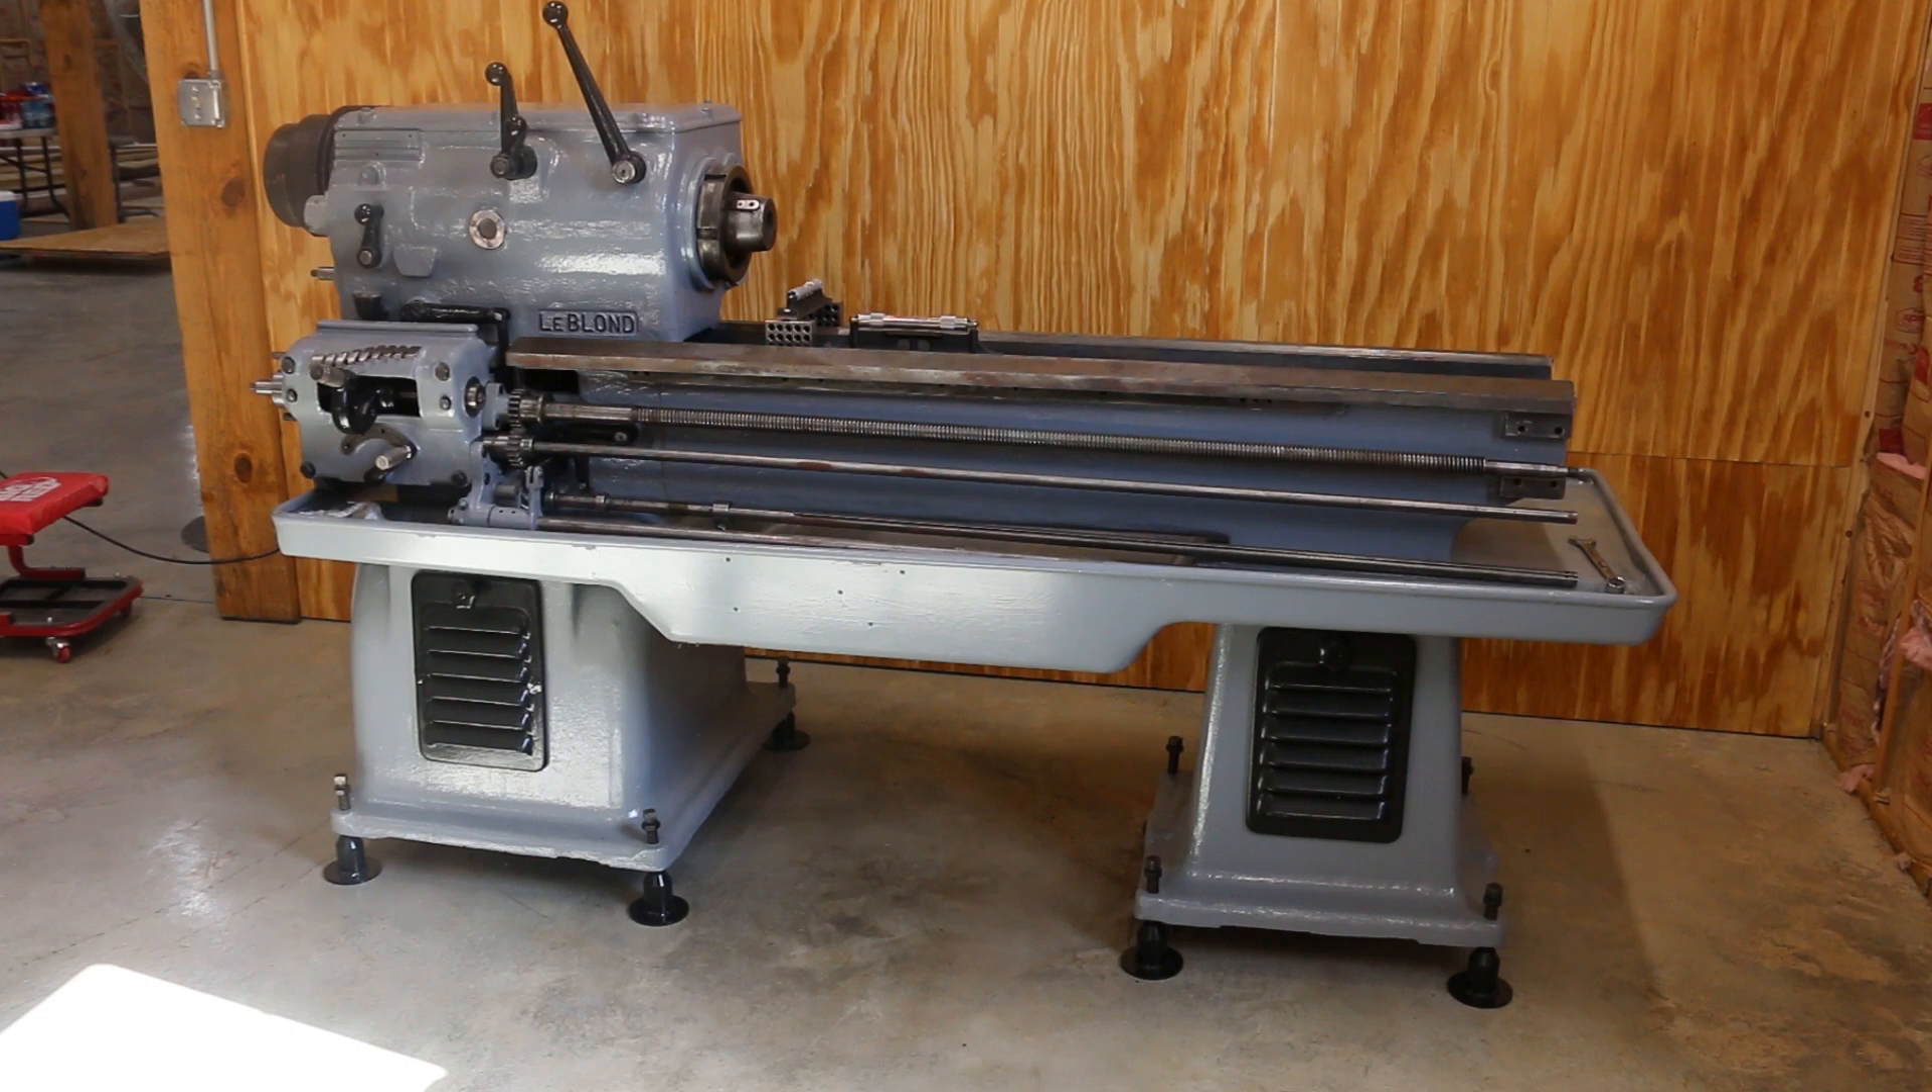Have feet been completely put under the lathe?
Yes.